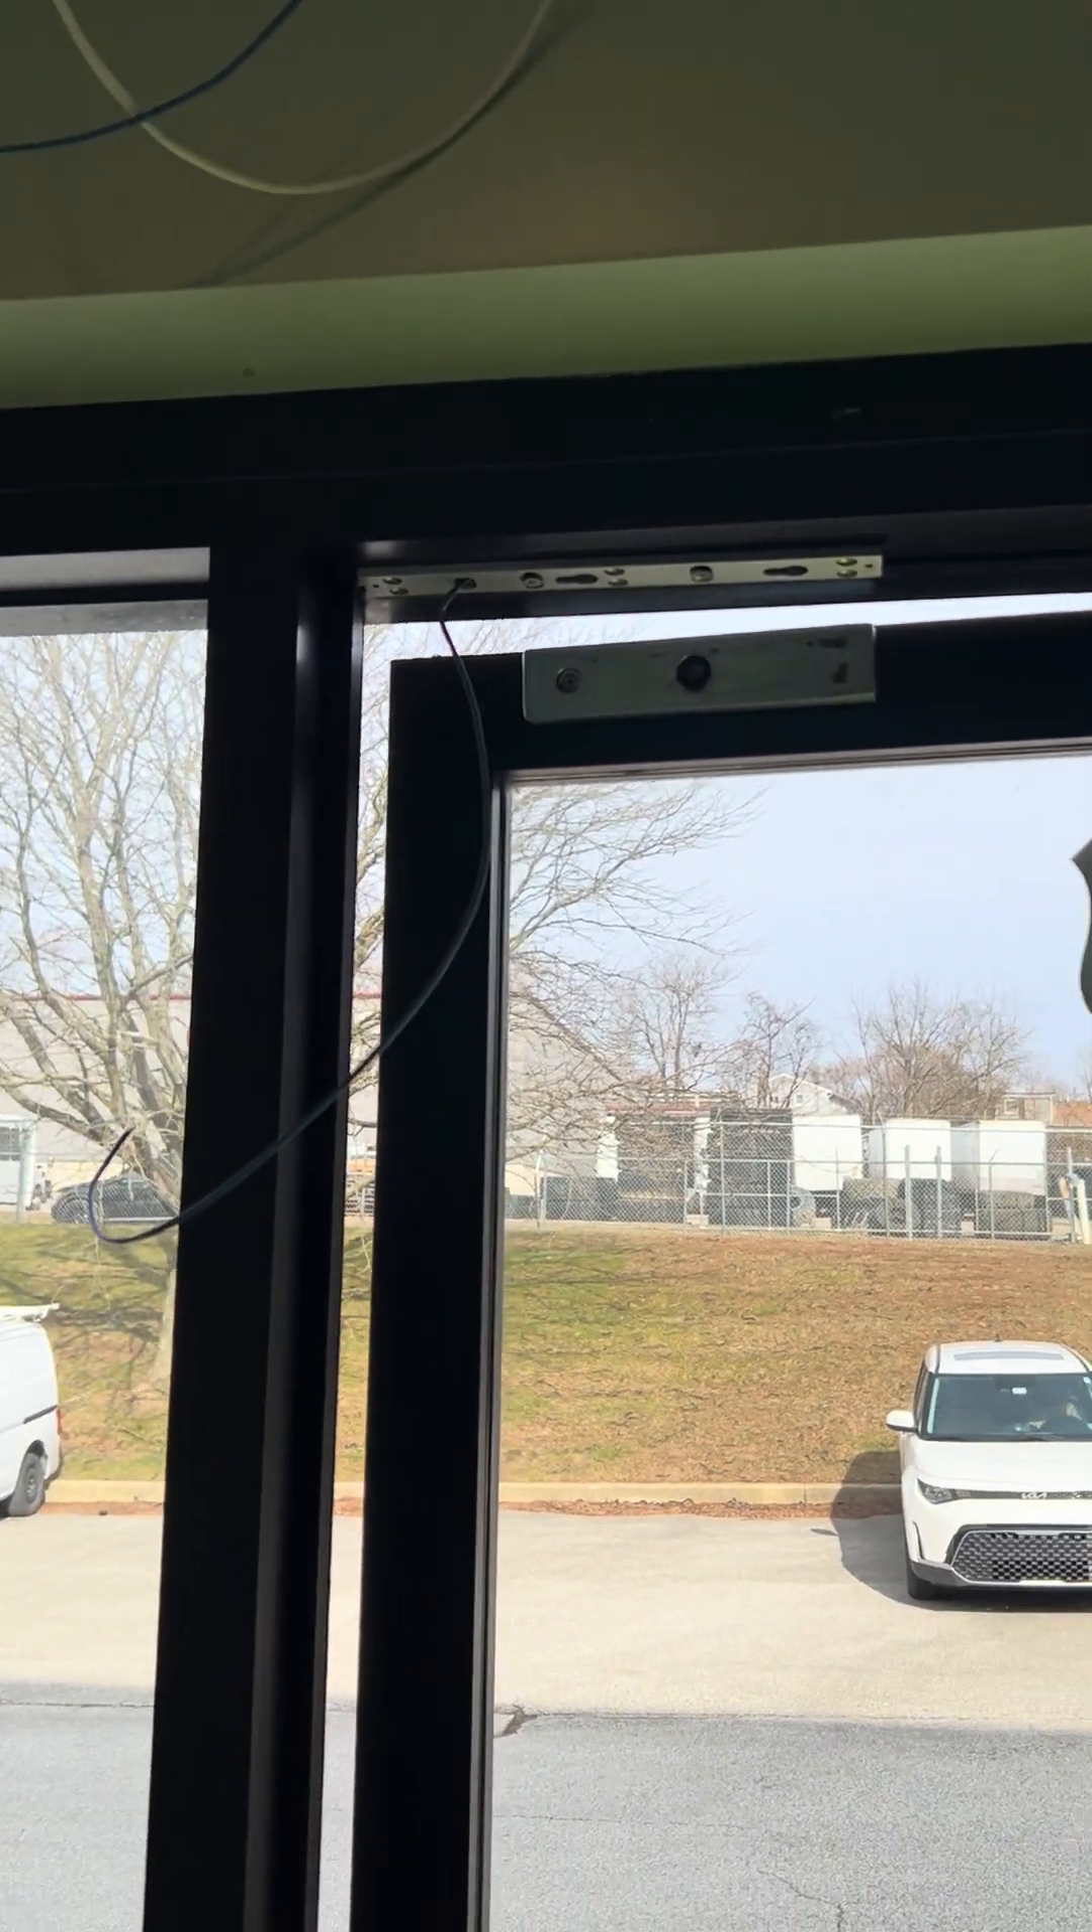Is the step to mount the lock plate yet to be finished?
No.